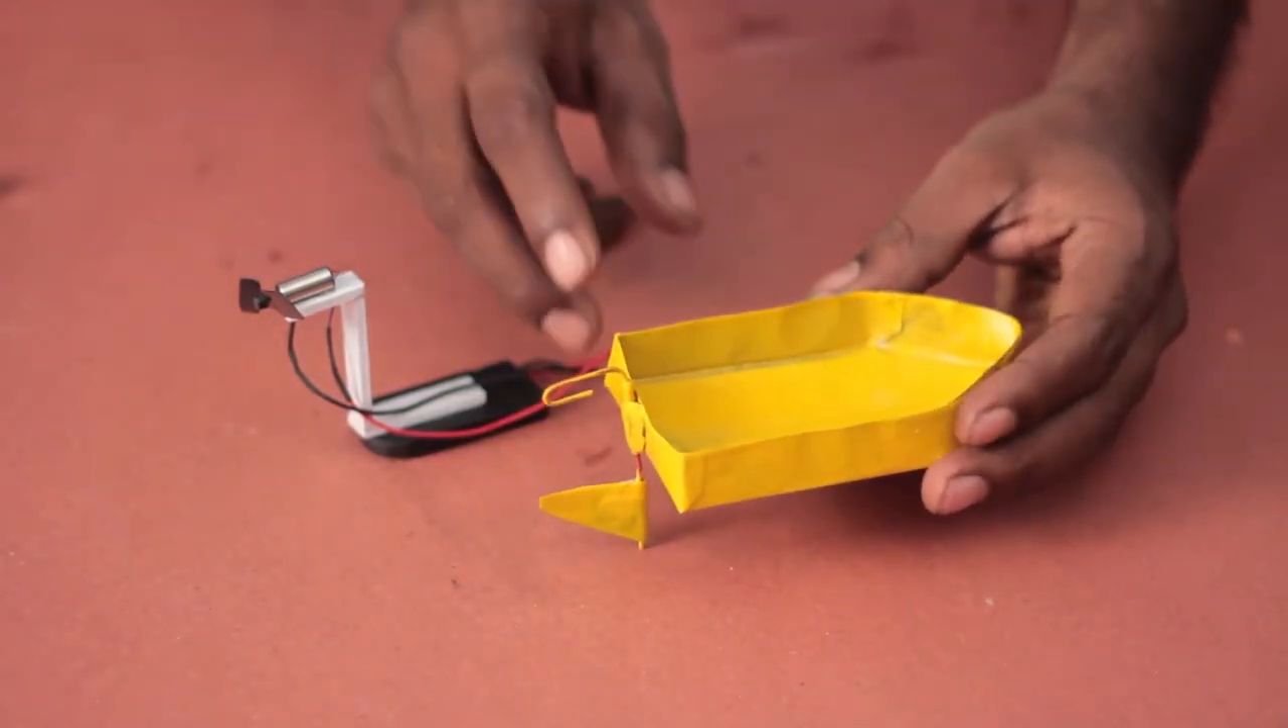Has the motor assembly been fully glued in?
No.